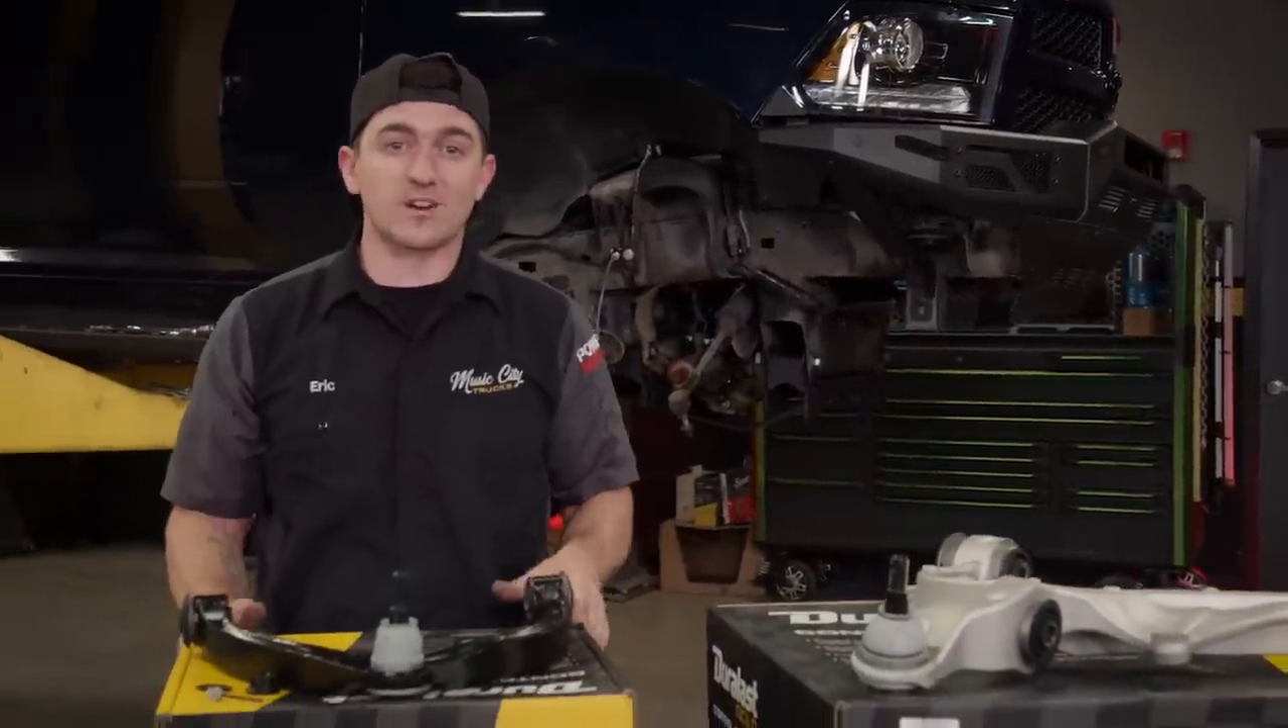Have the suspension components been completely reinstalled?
No.